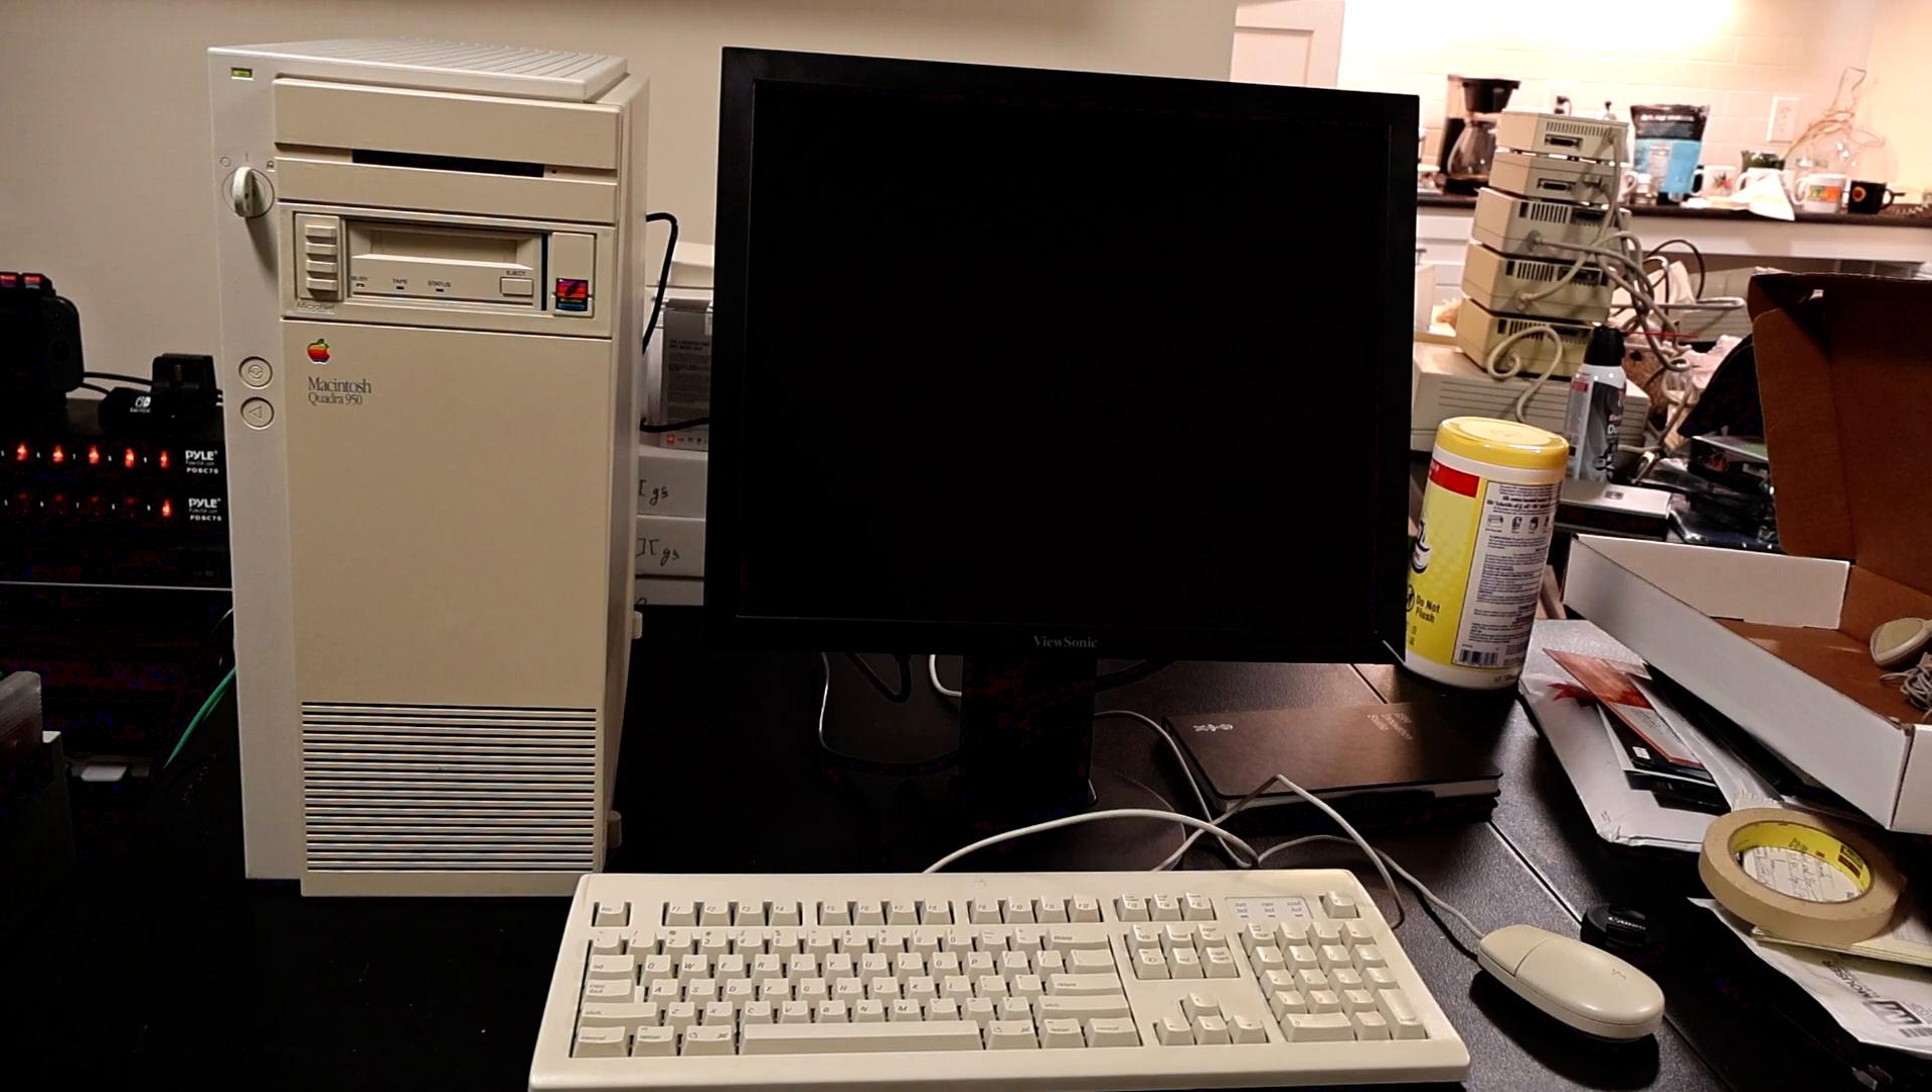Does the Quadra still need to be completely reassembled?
No.